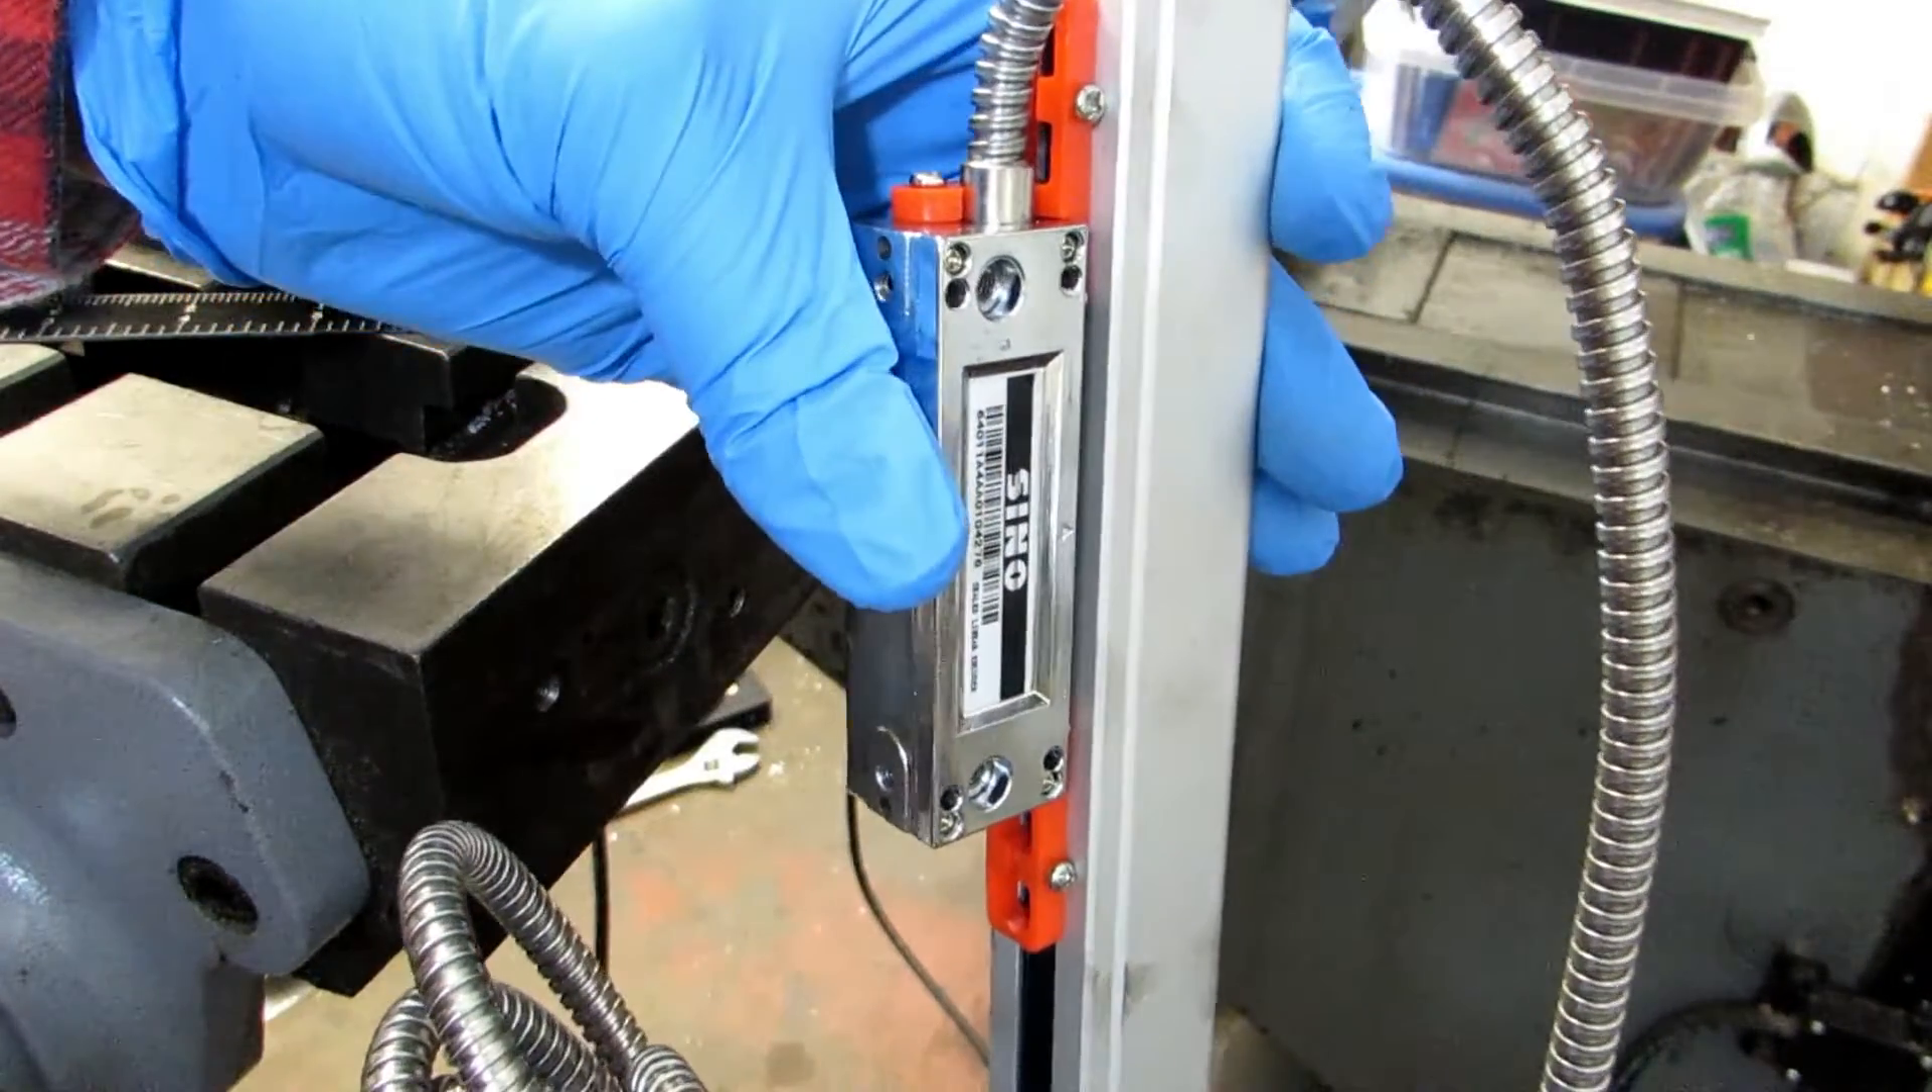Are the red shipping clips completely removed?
No.